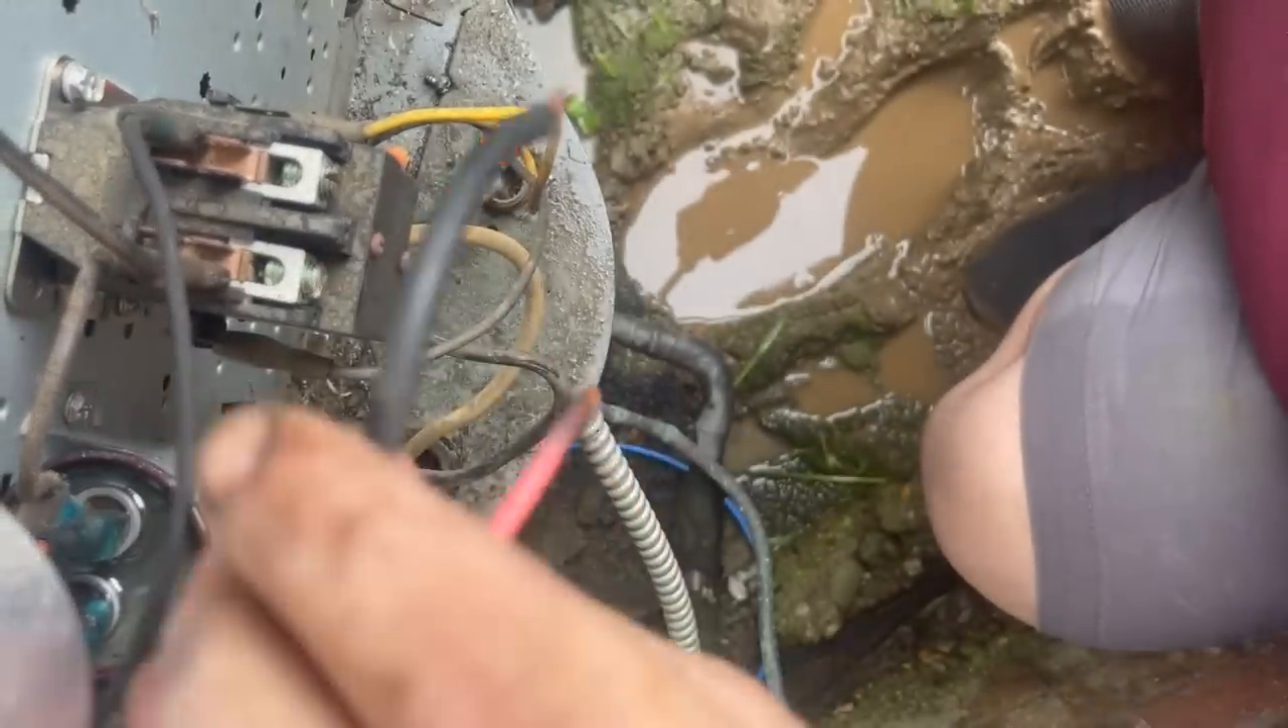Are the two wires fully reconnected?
No.